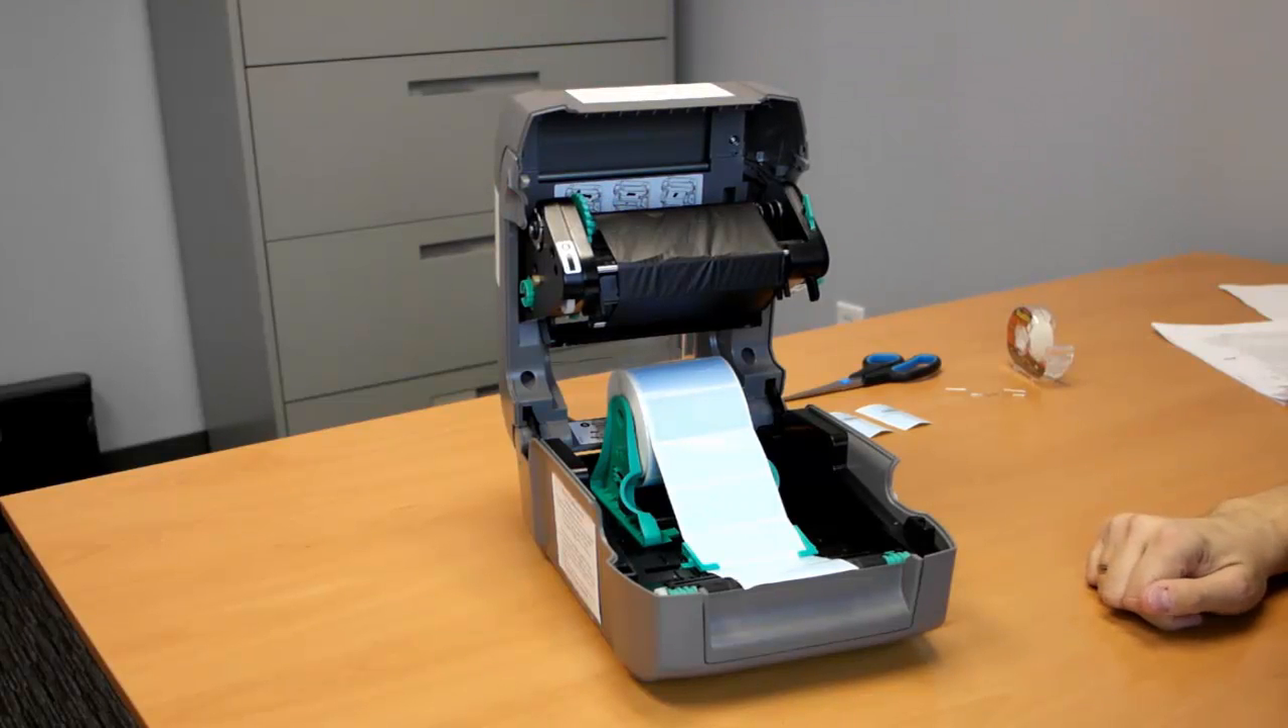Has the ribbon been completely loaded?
Yes.